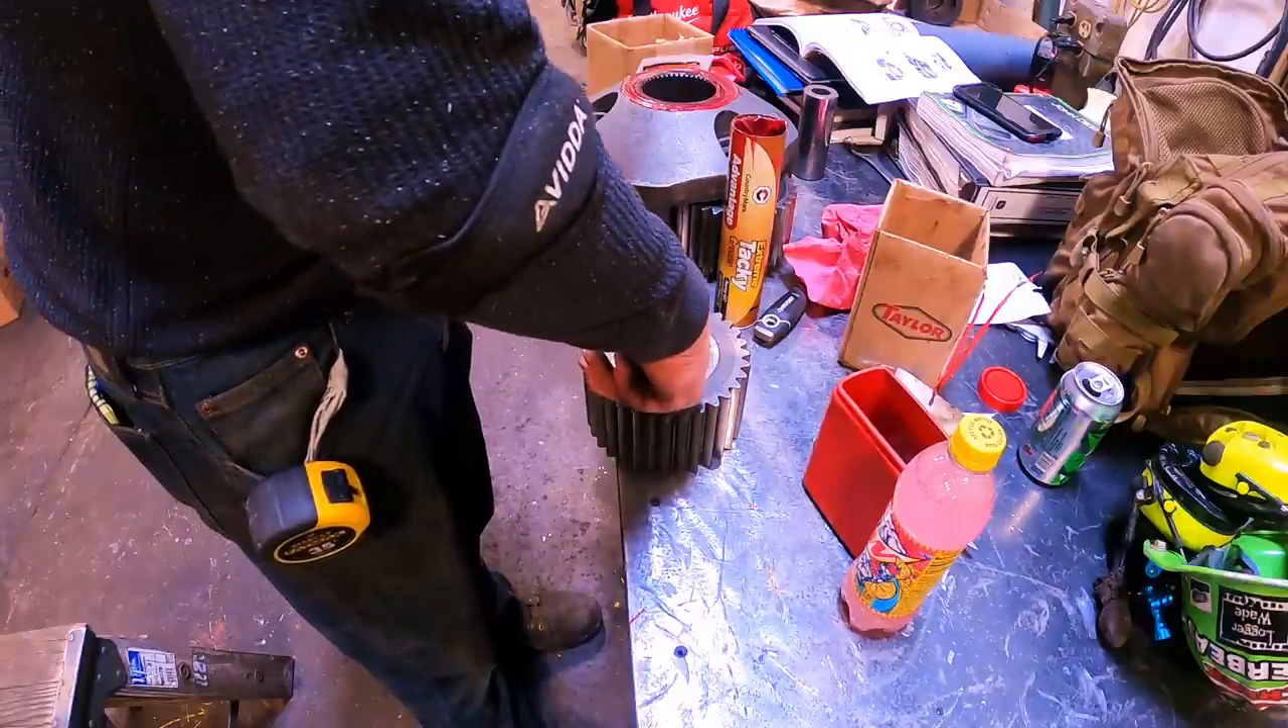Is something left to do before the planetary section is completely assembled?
Yes.